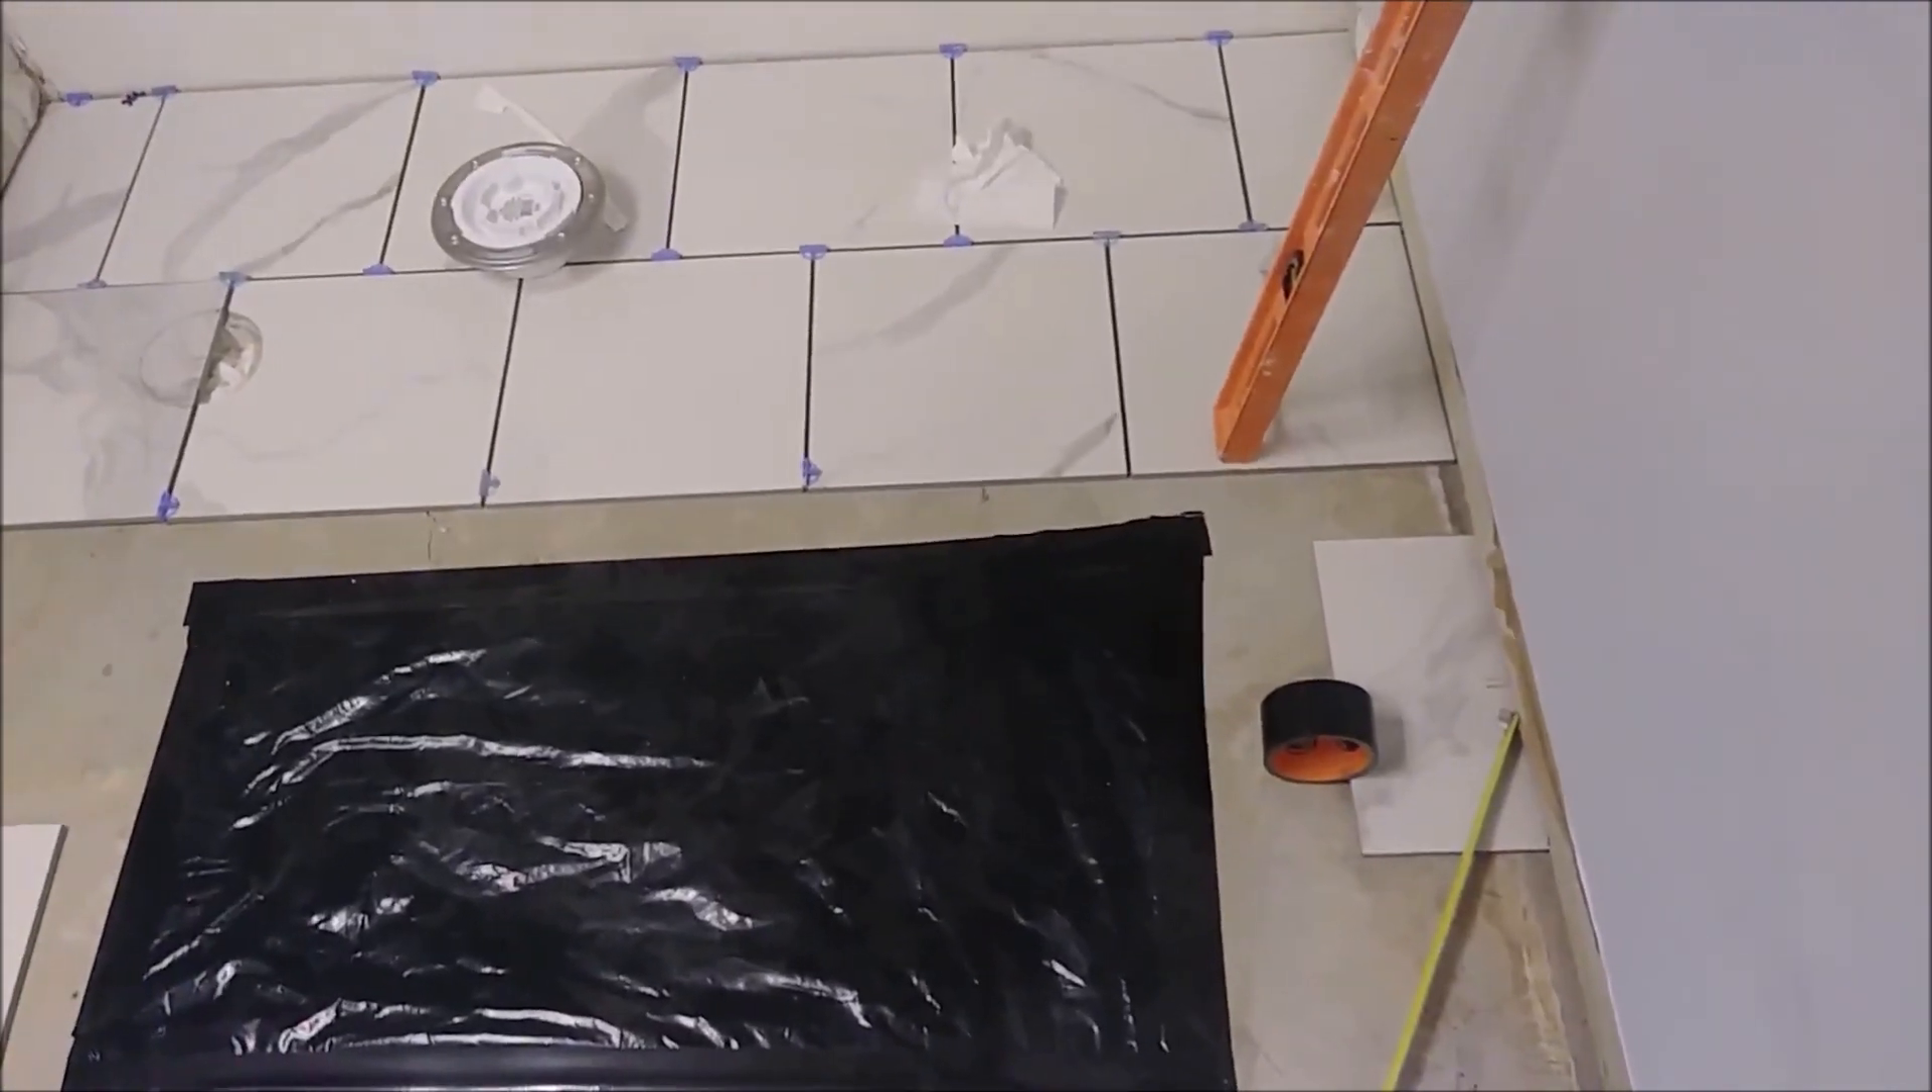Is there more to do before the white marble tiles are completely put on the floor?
Yes.